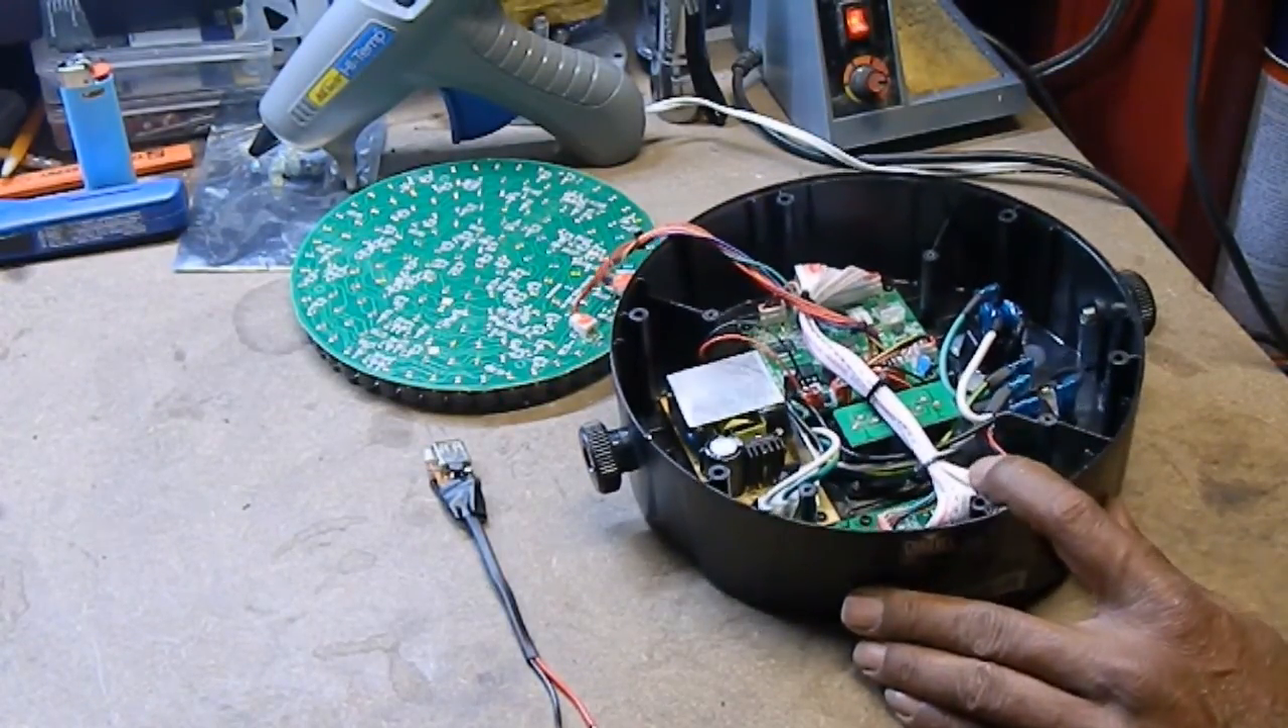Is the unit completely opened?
Yes.